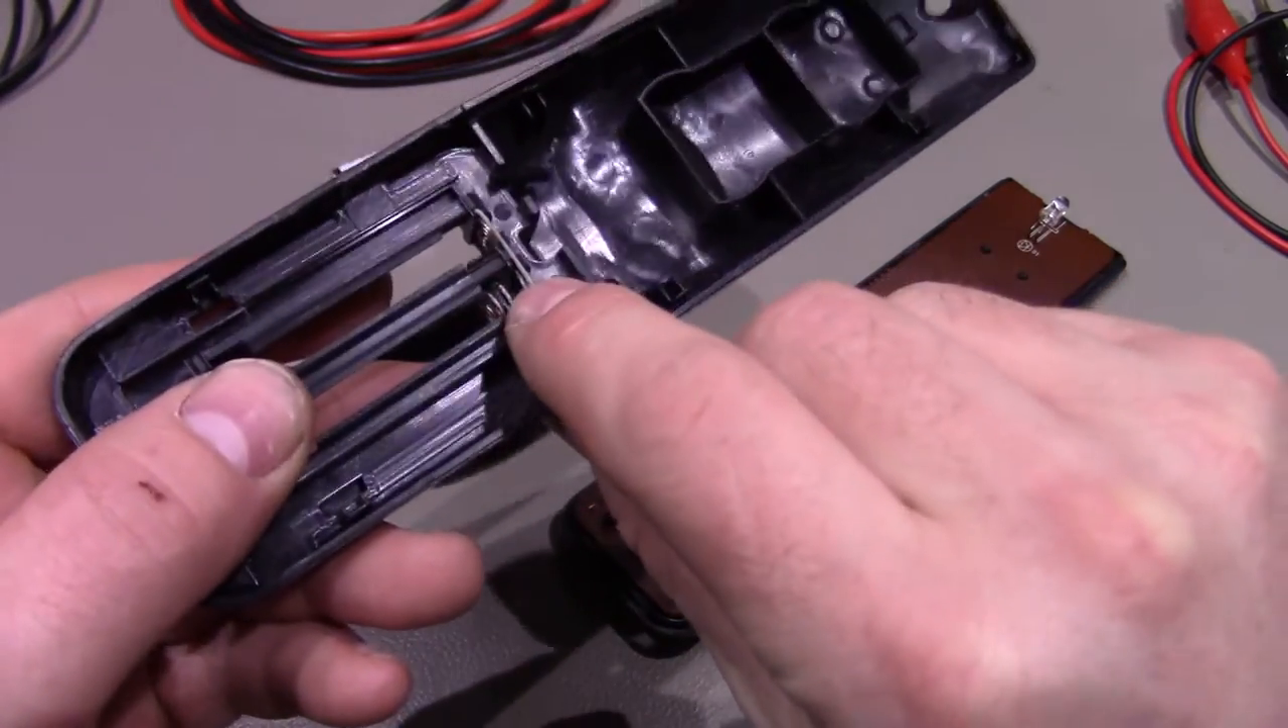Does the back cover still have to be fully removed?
No.